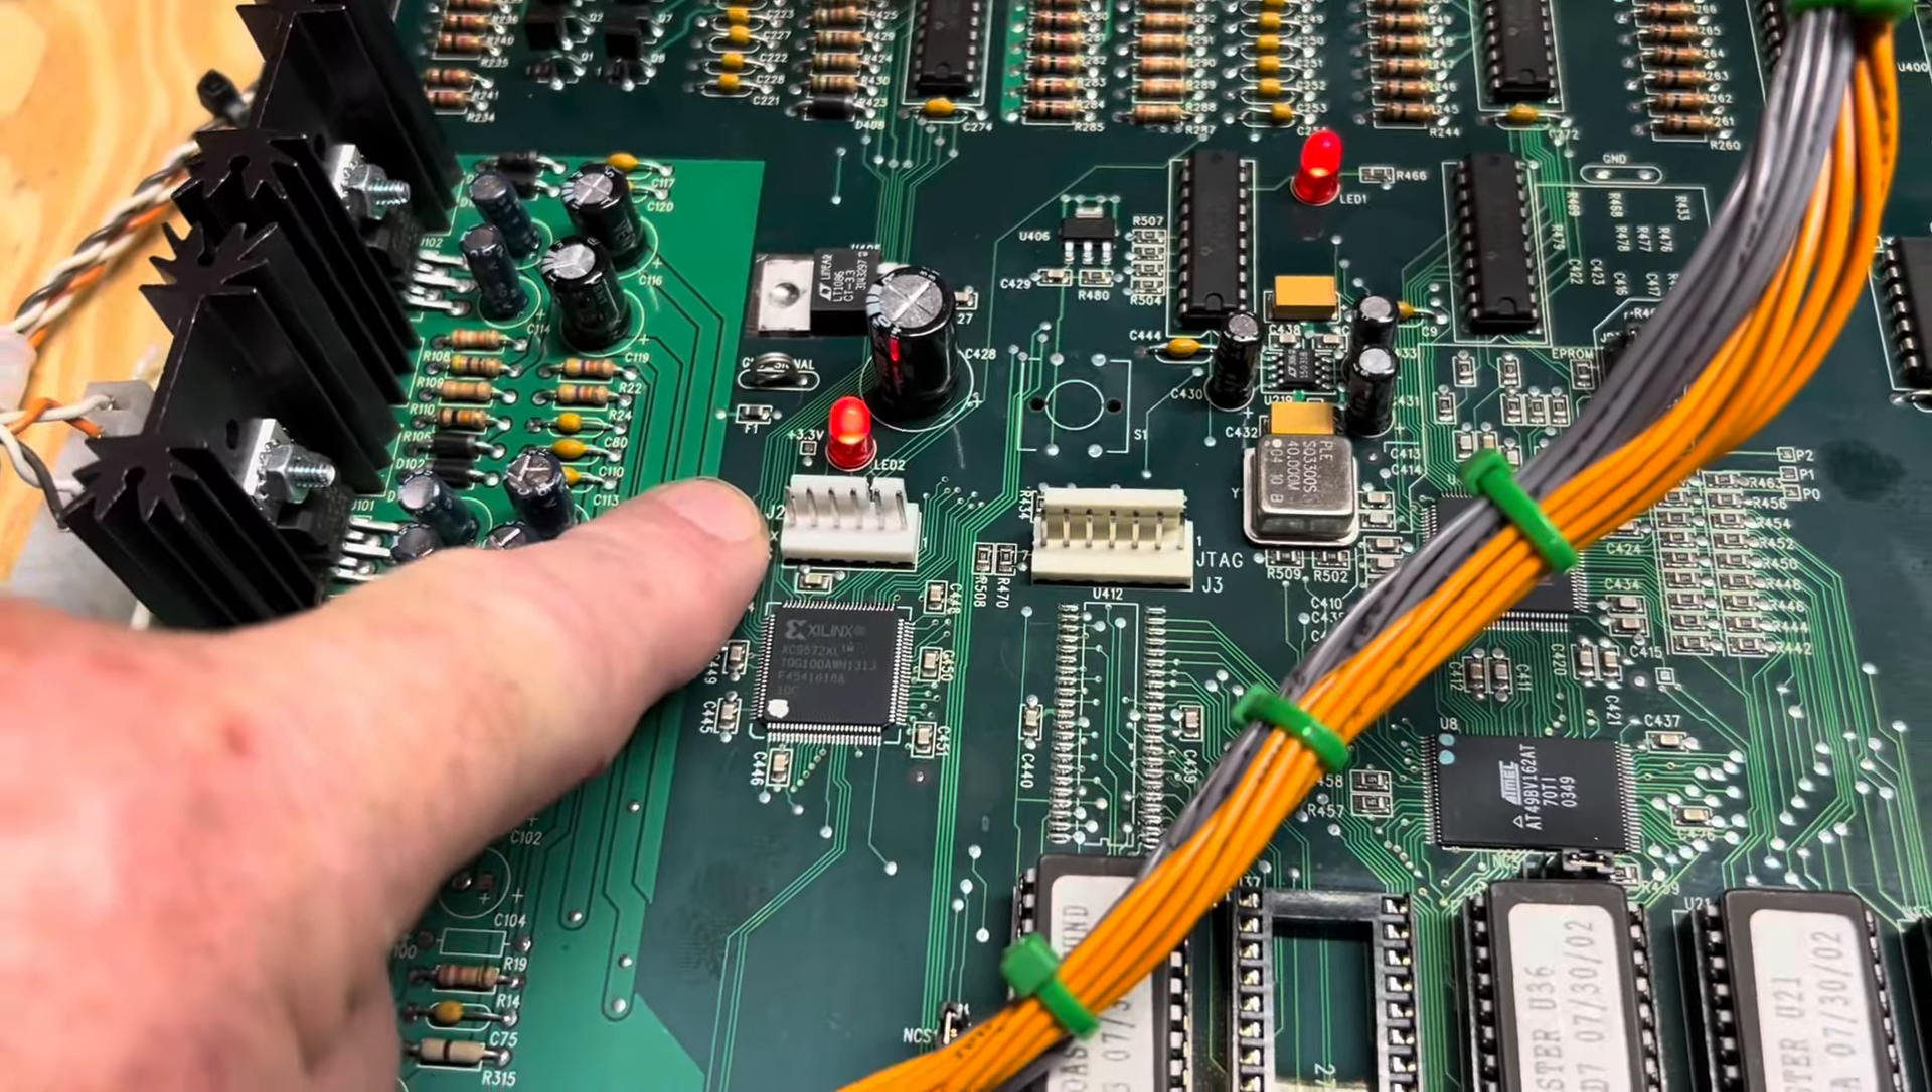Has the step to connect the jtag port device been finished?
No.